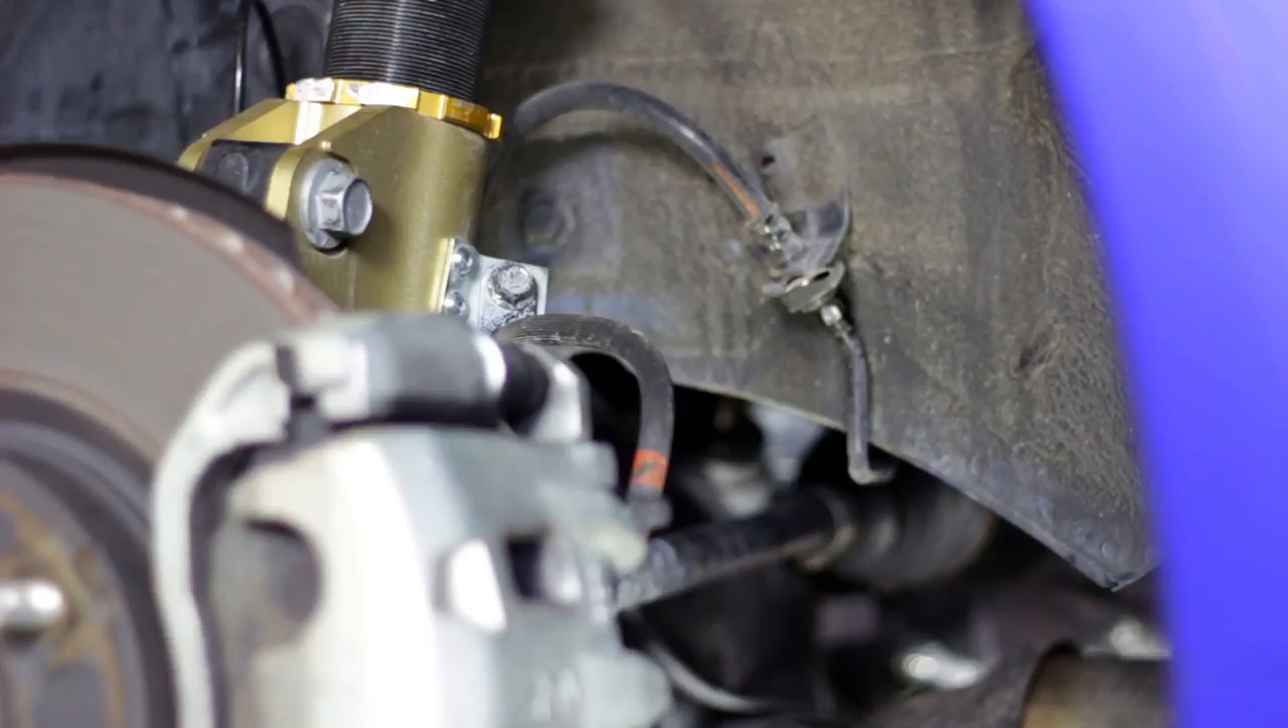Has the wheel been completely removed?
Yes.